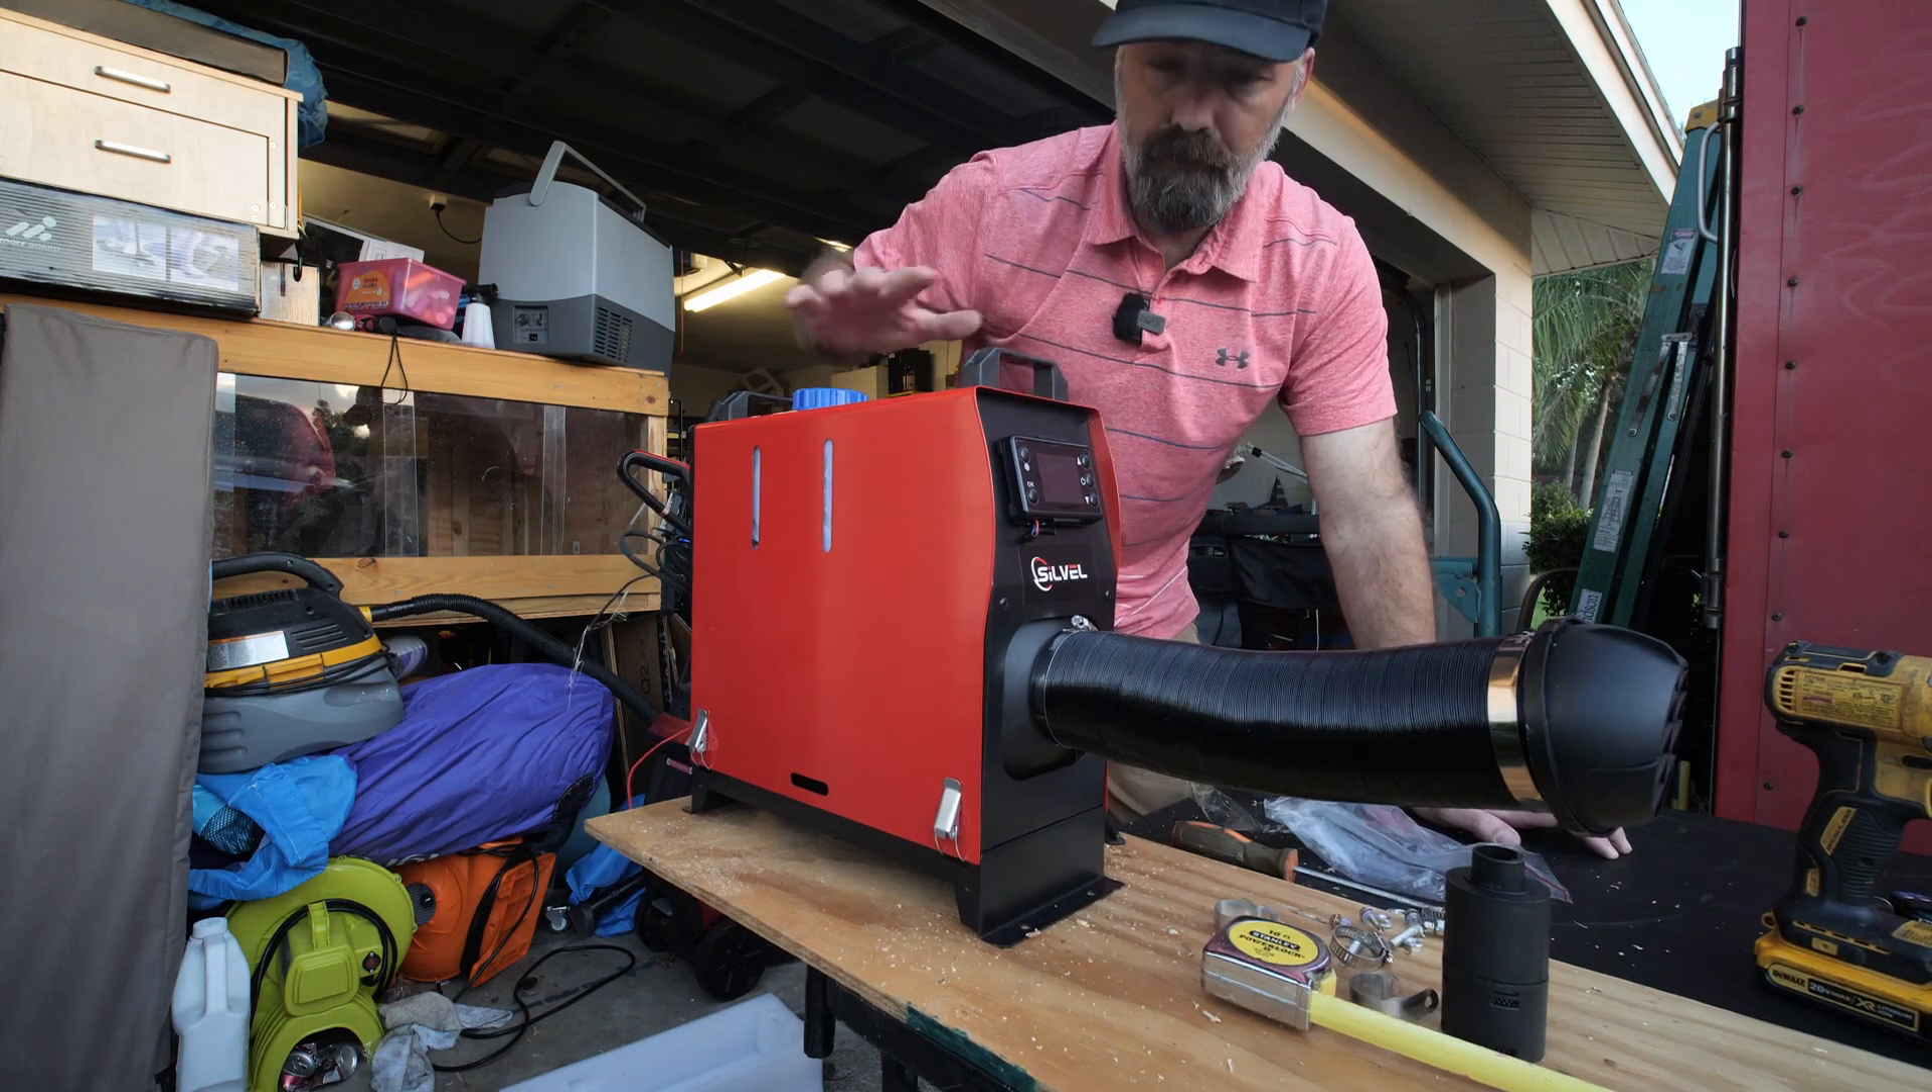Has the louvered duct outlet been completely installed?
Yes.